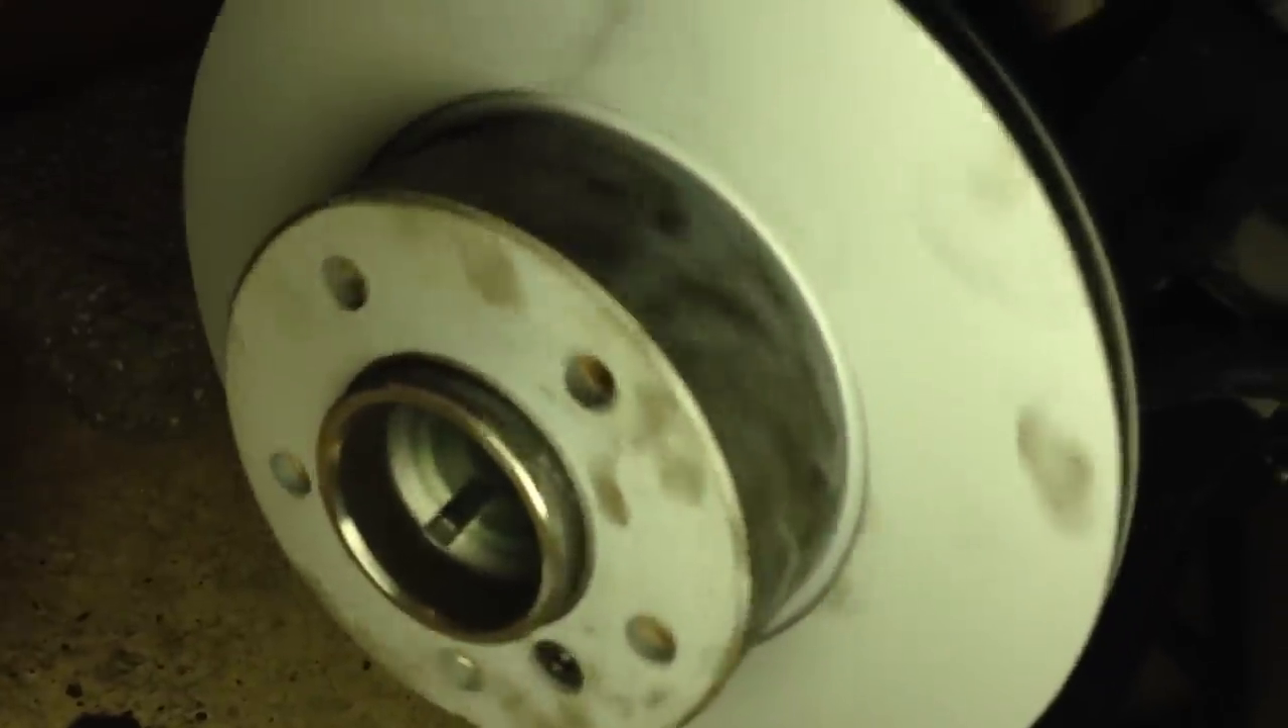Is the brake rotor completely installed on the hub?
Yes.